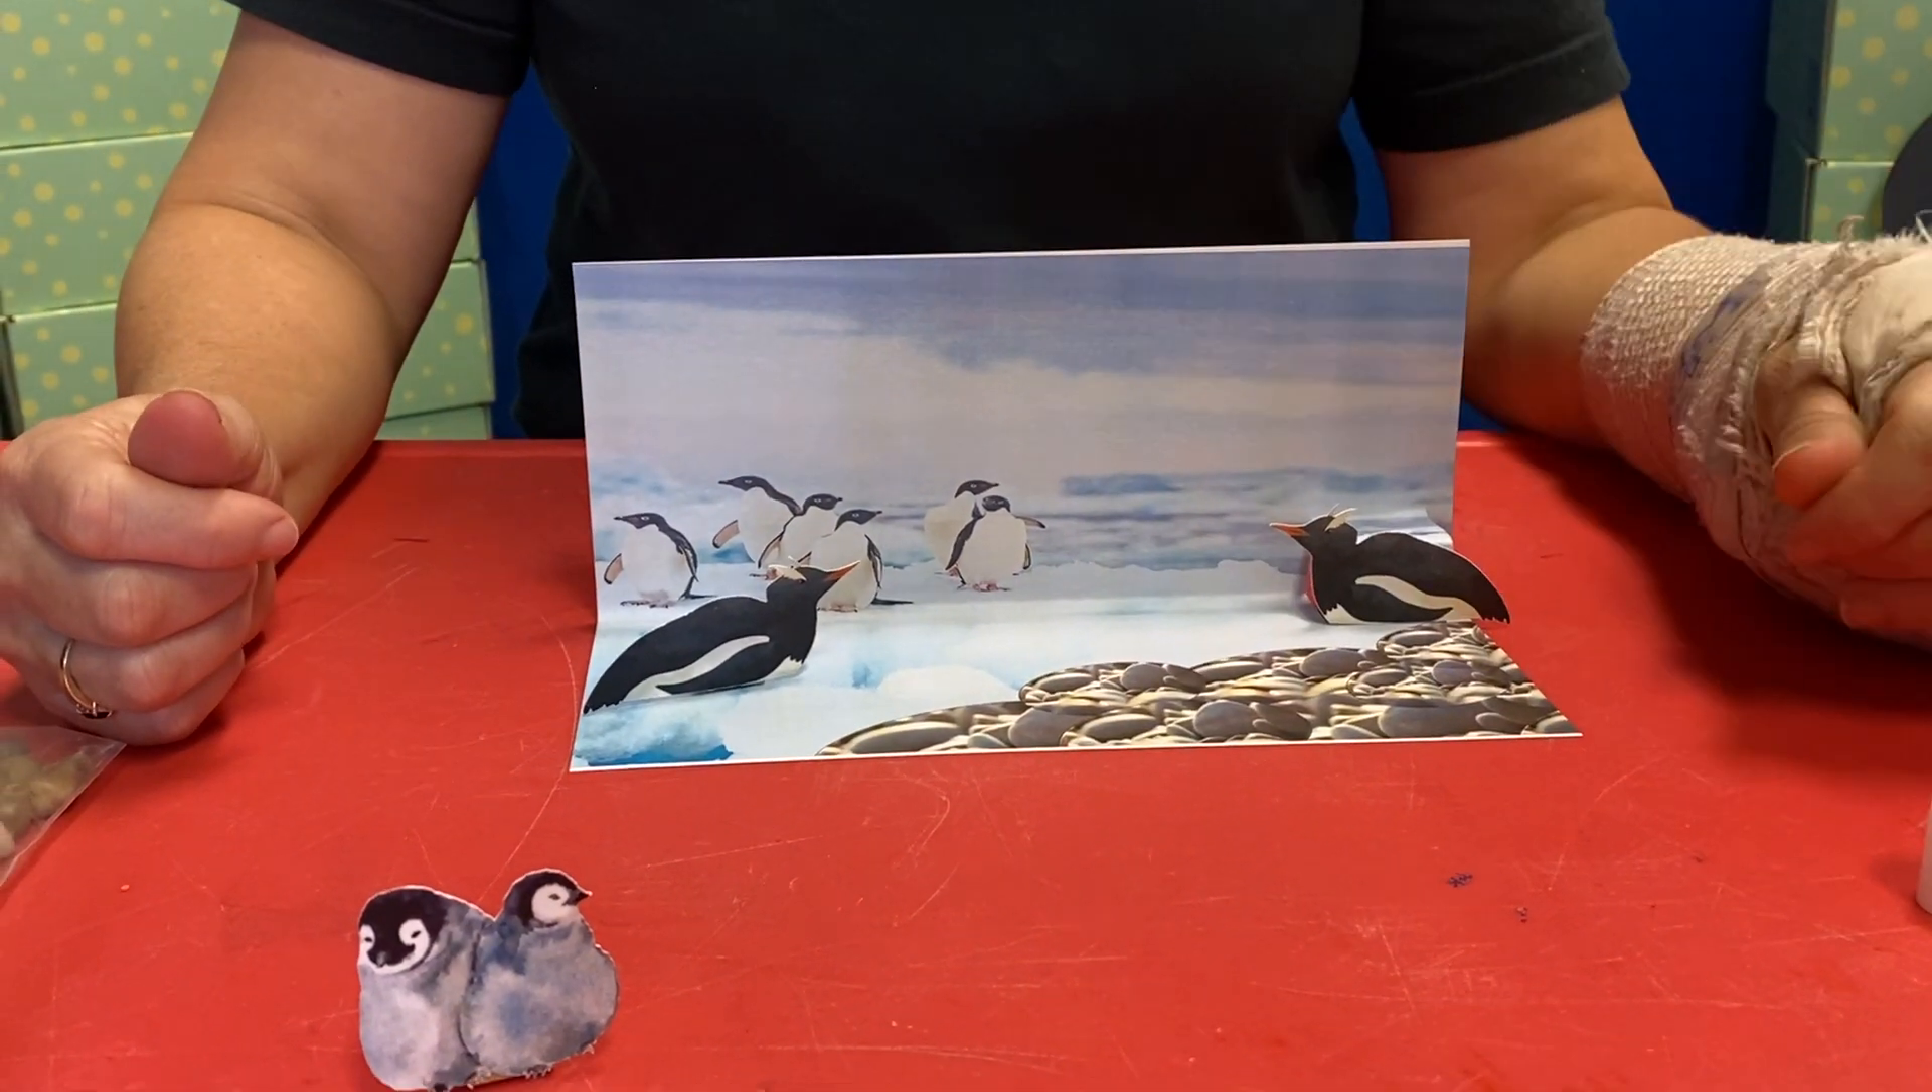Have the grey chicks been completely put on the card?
No.